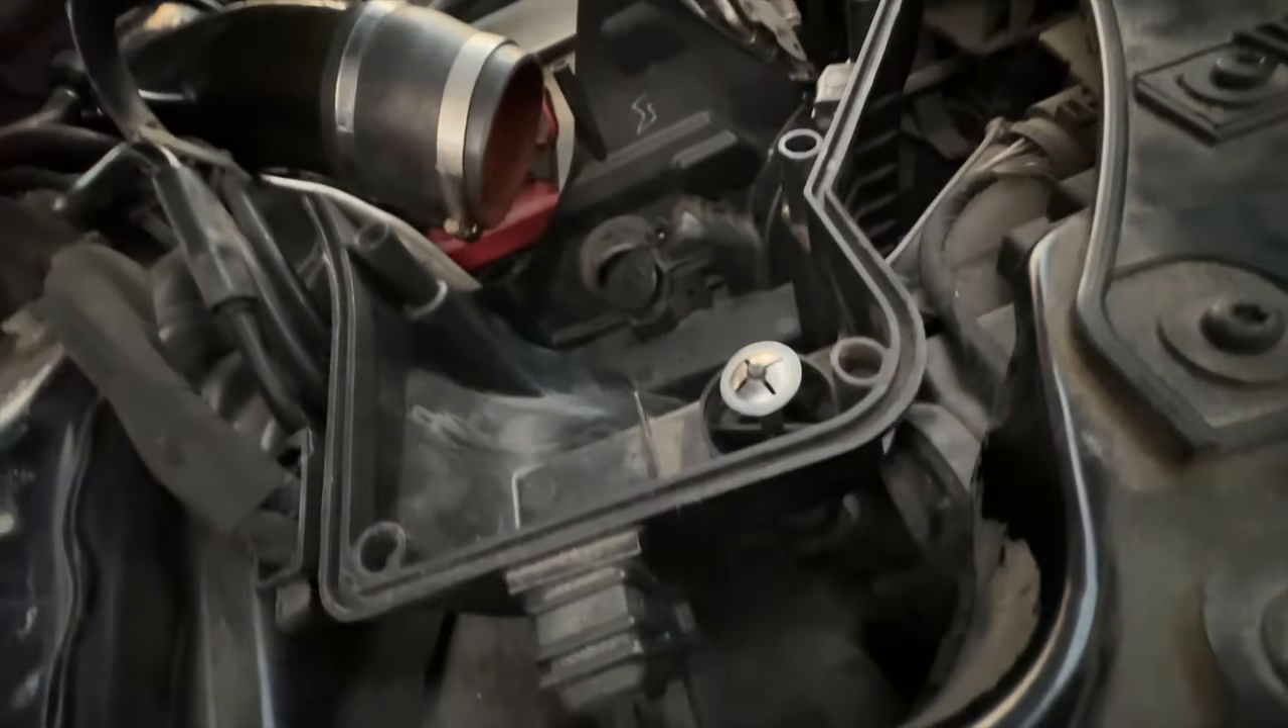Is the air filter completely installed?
No.